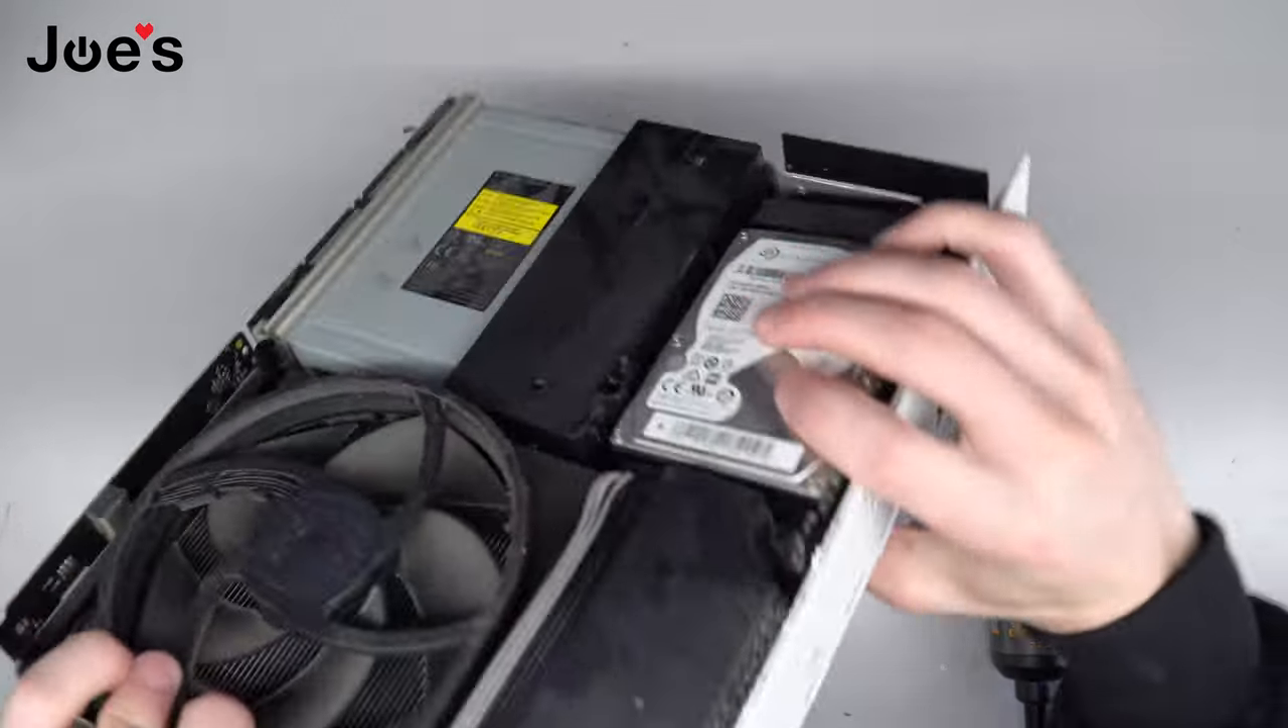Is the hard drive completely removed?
No.